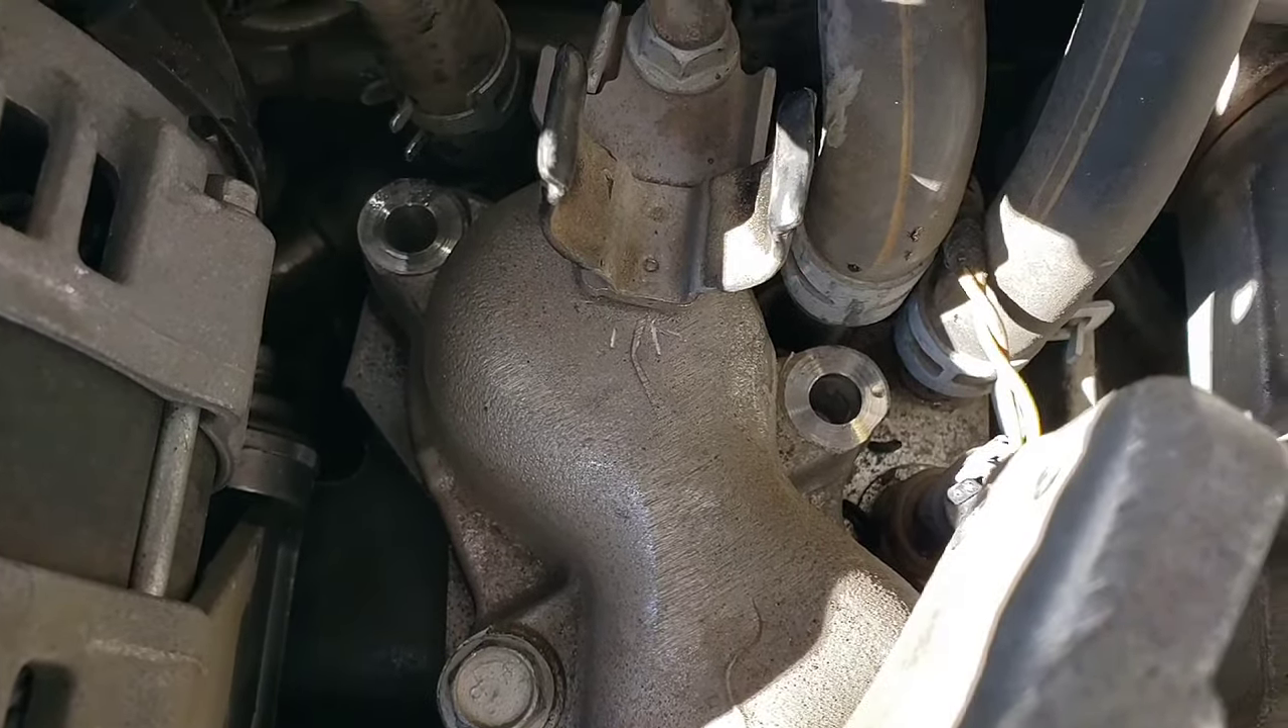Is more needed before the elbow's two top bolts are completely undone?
No.